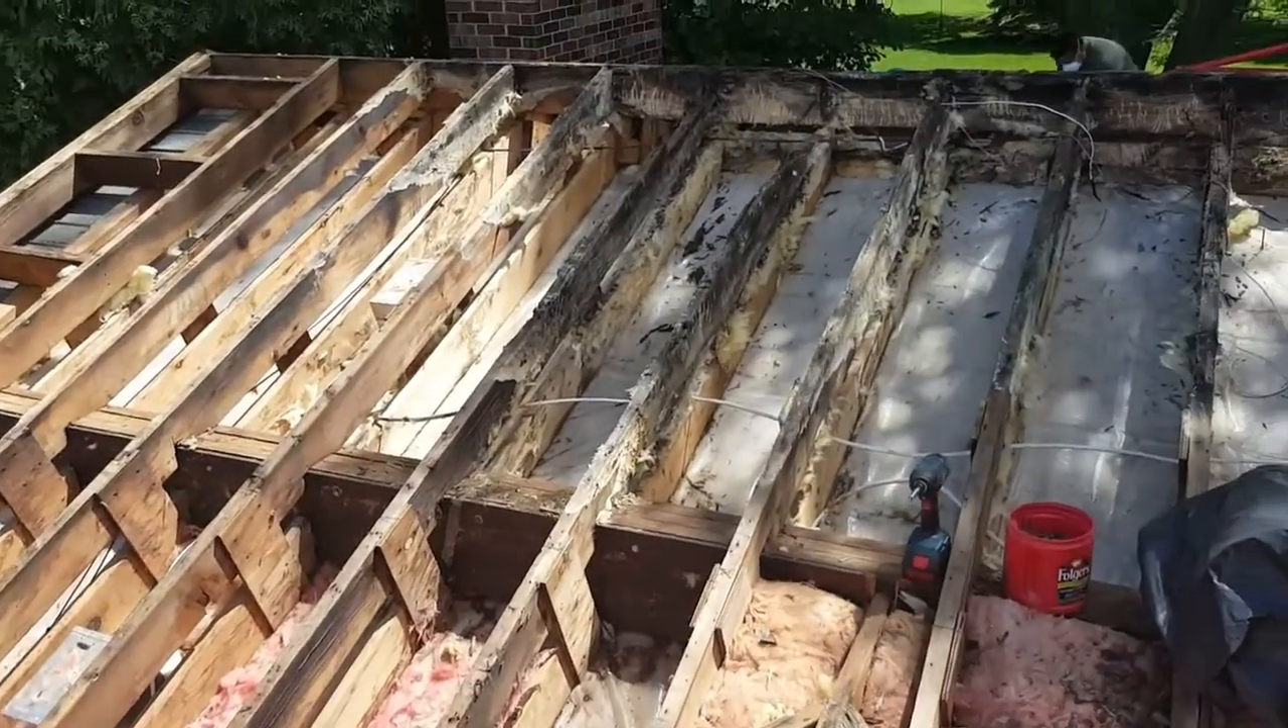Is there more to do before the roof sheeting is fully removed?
No.